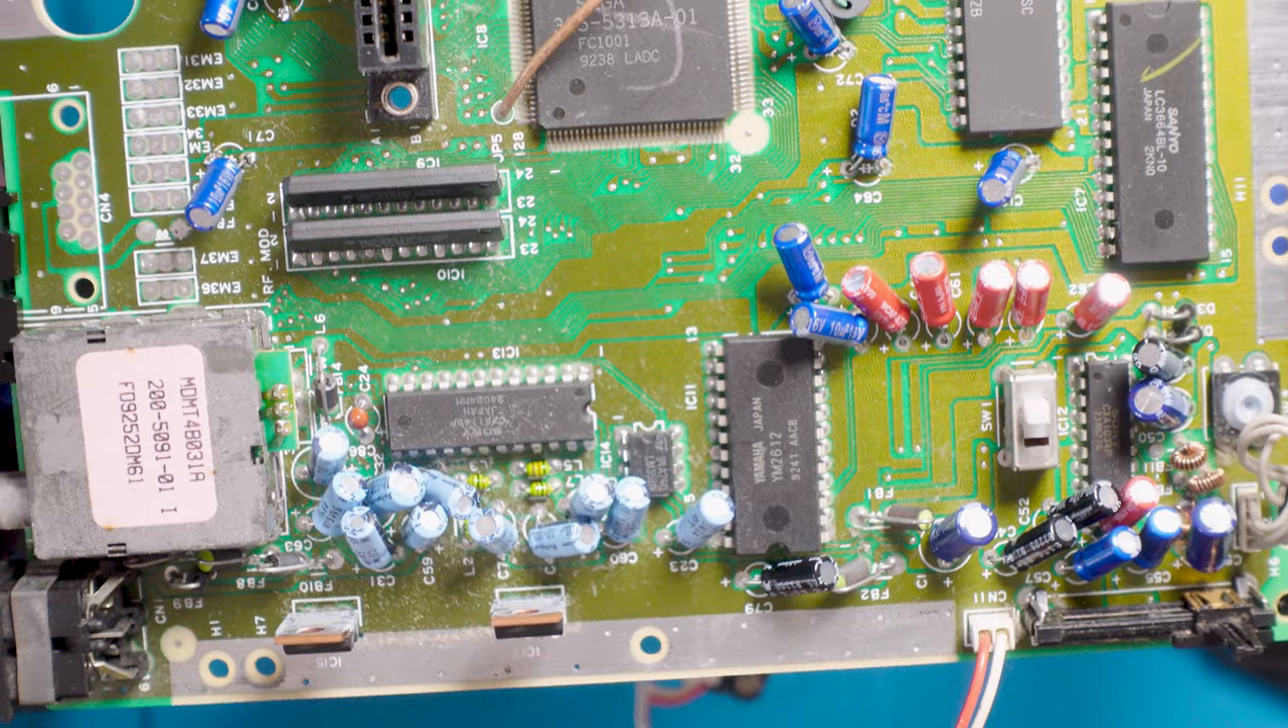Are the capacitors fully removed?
No.